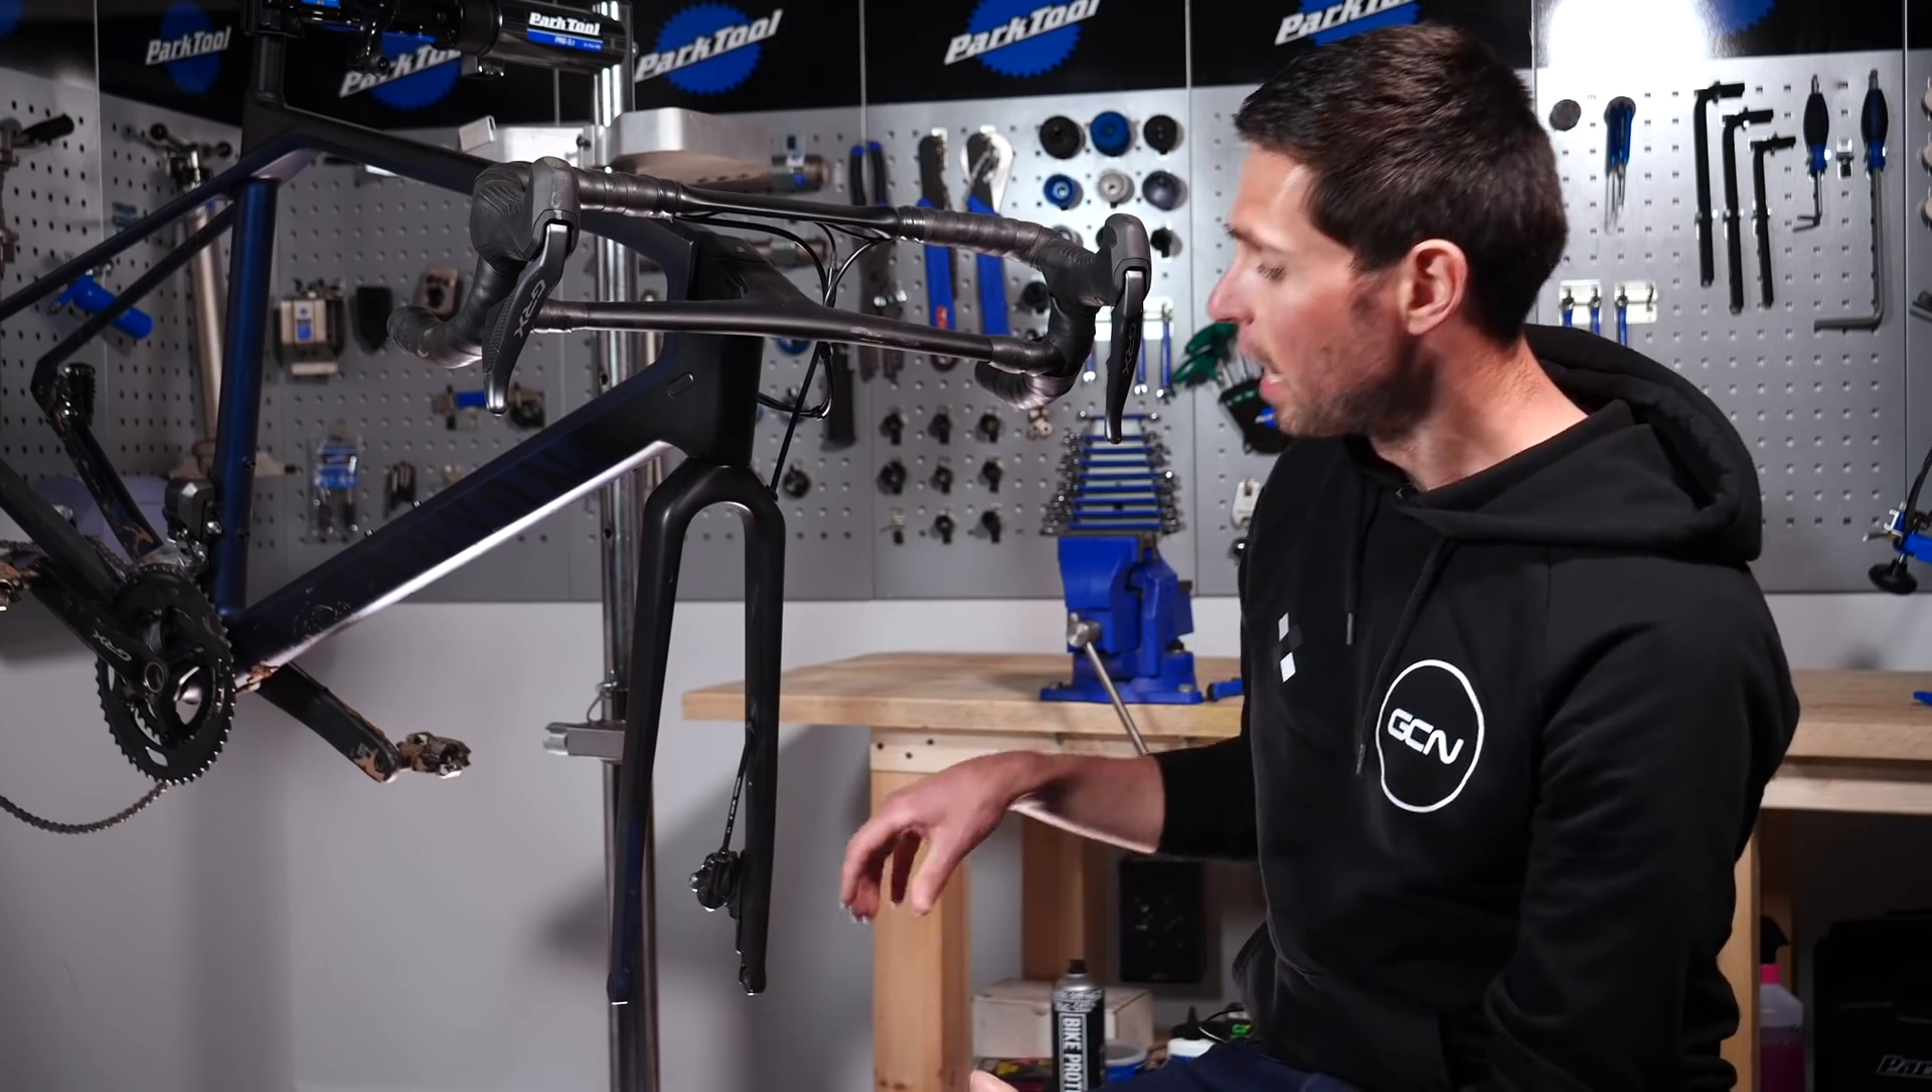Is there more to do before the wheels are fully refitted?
Yes.